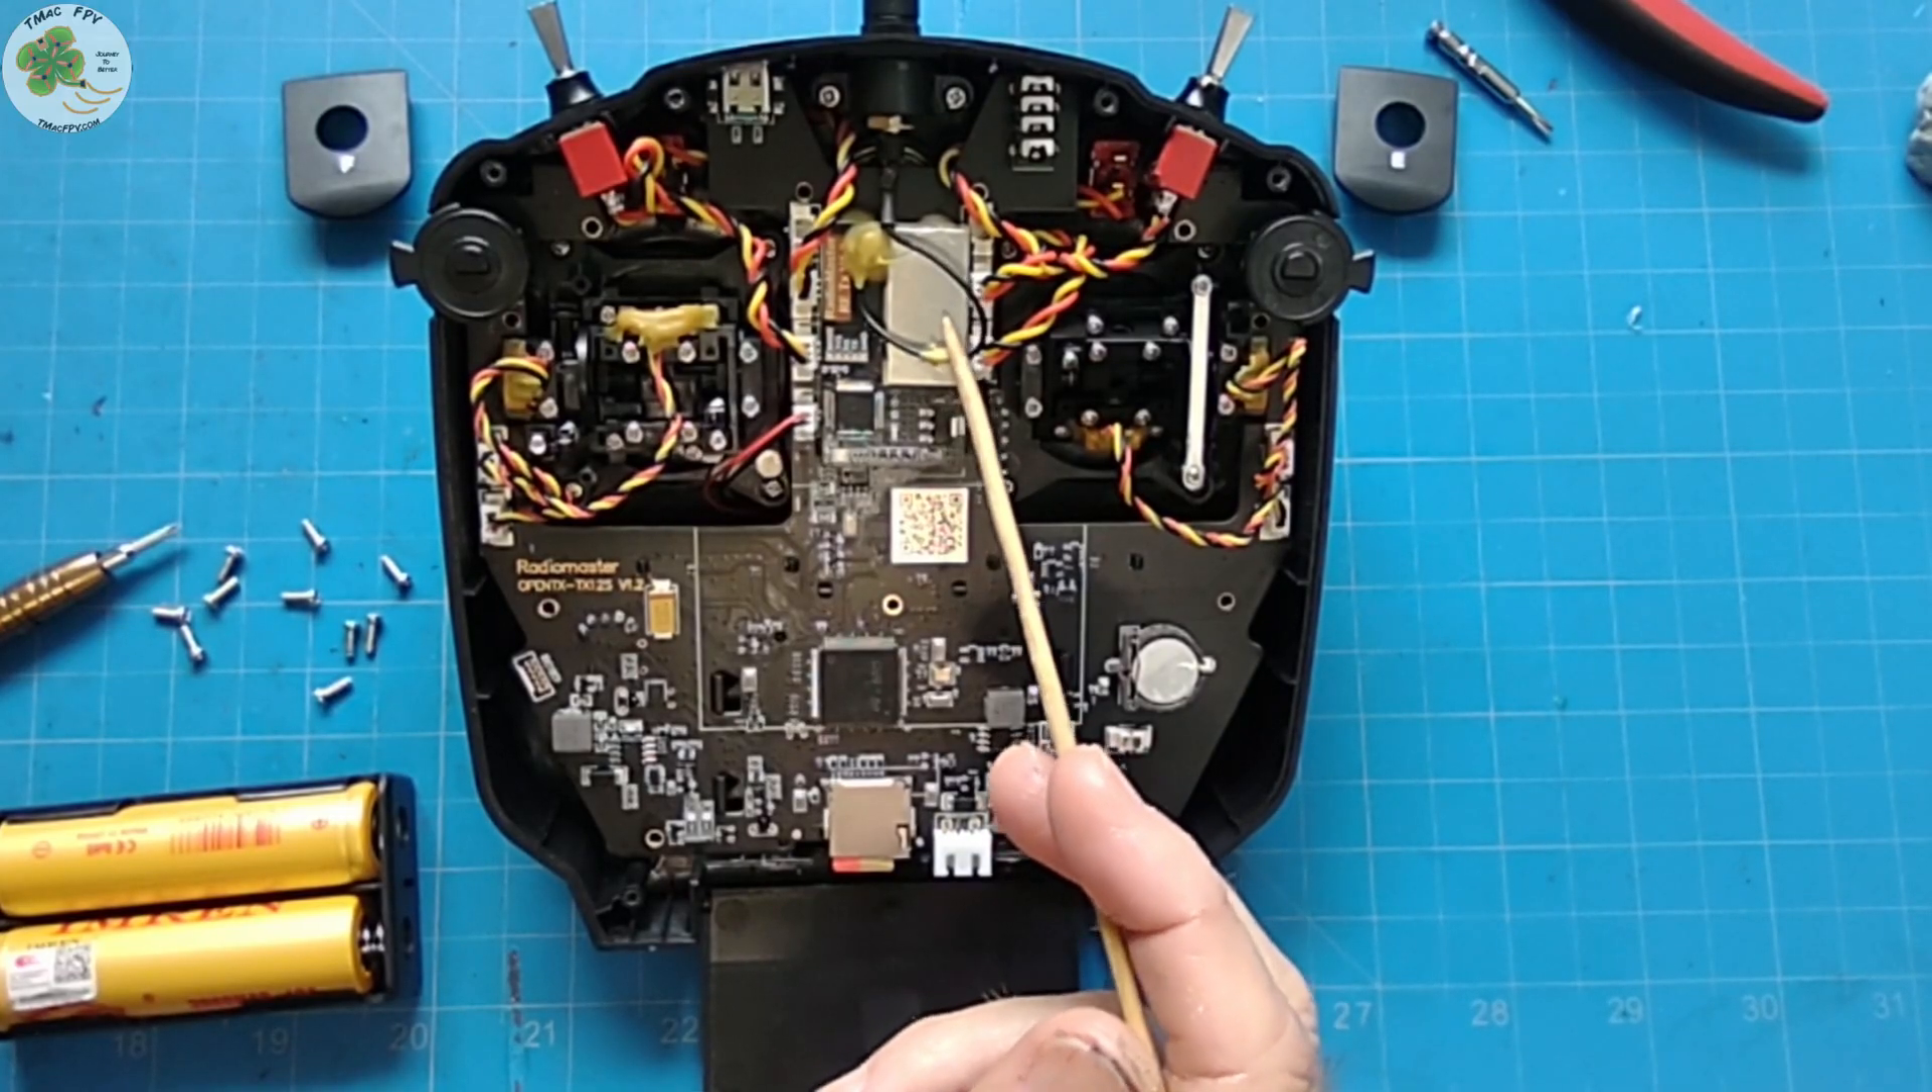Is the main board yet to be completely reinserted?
No.